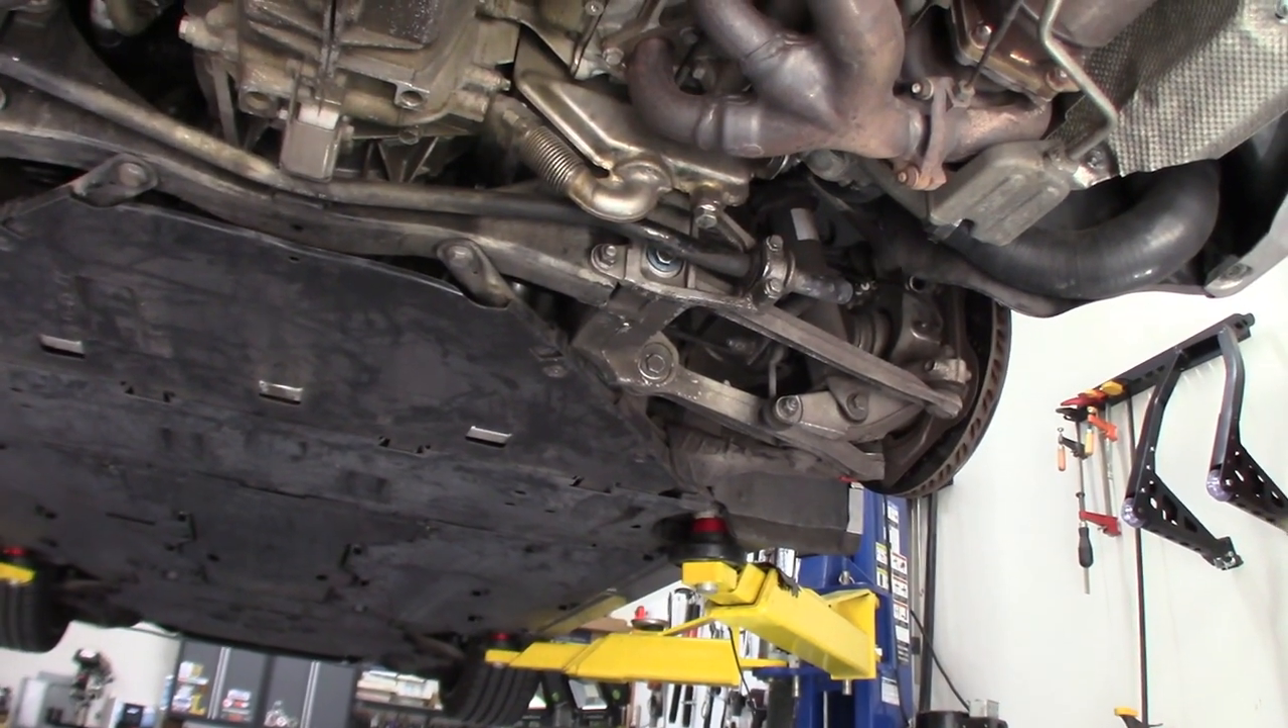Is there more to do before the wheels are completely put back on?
Yes.